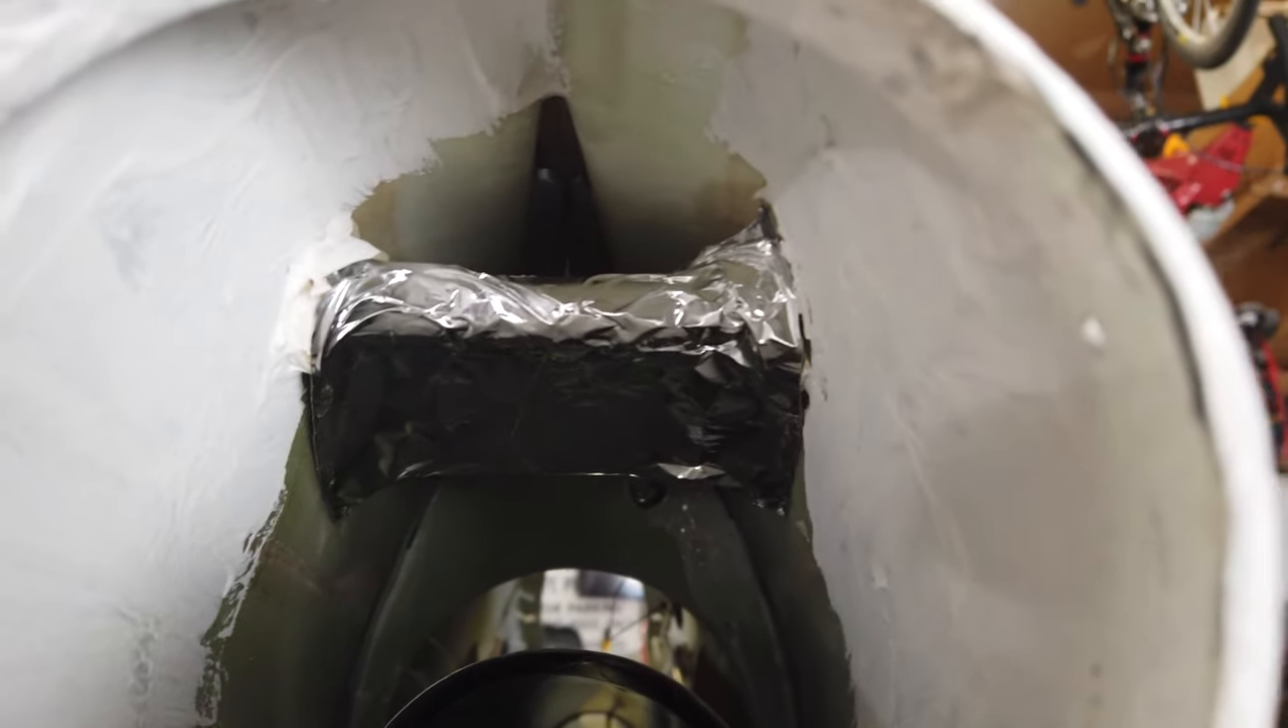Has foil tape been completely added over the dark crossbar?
Yes.